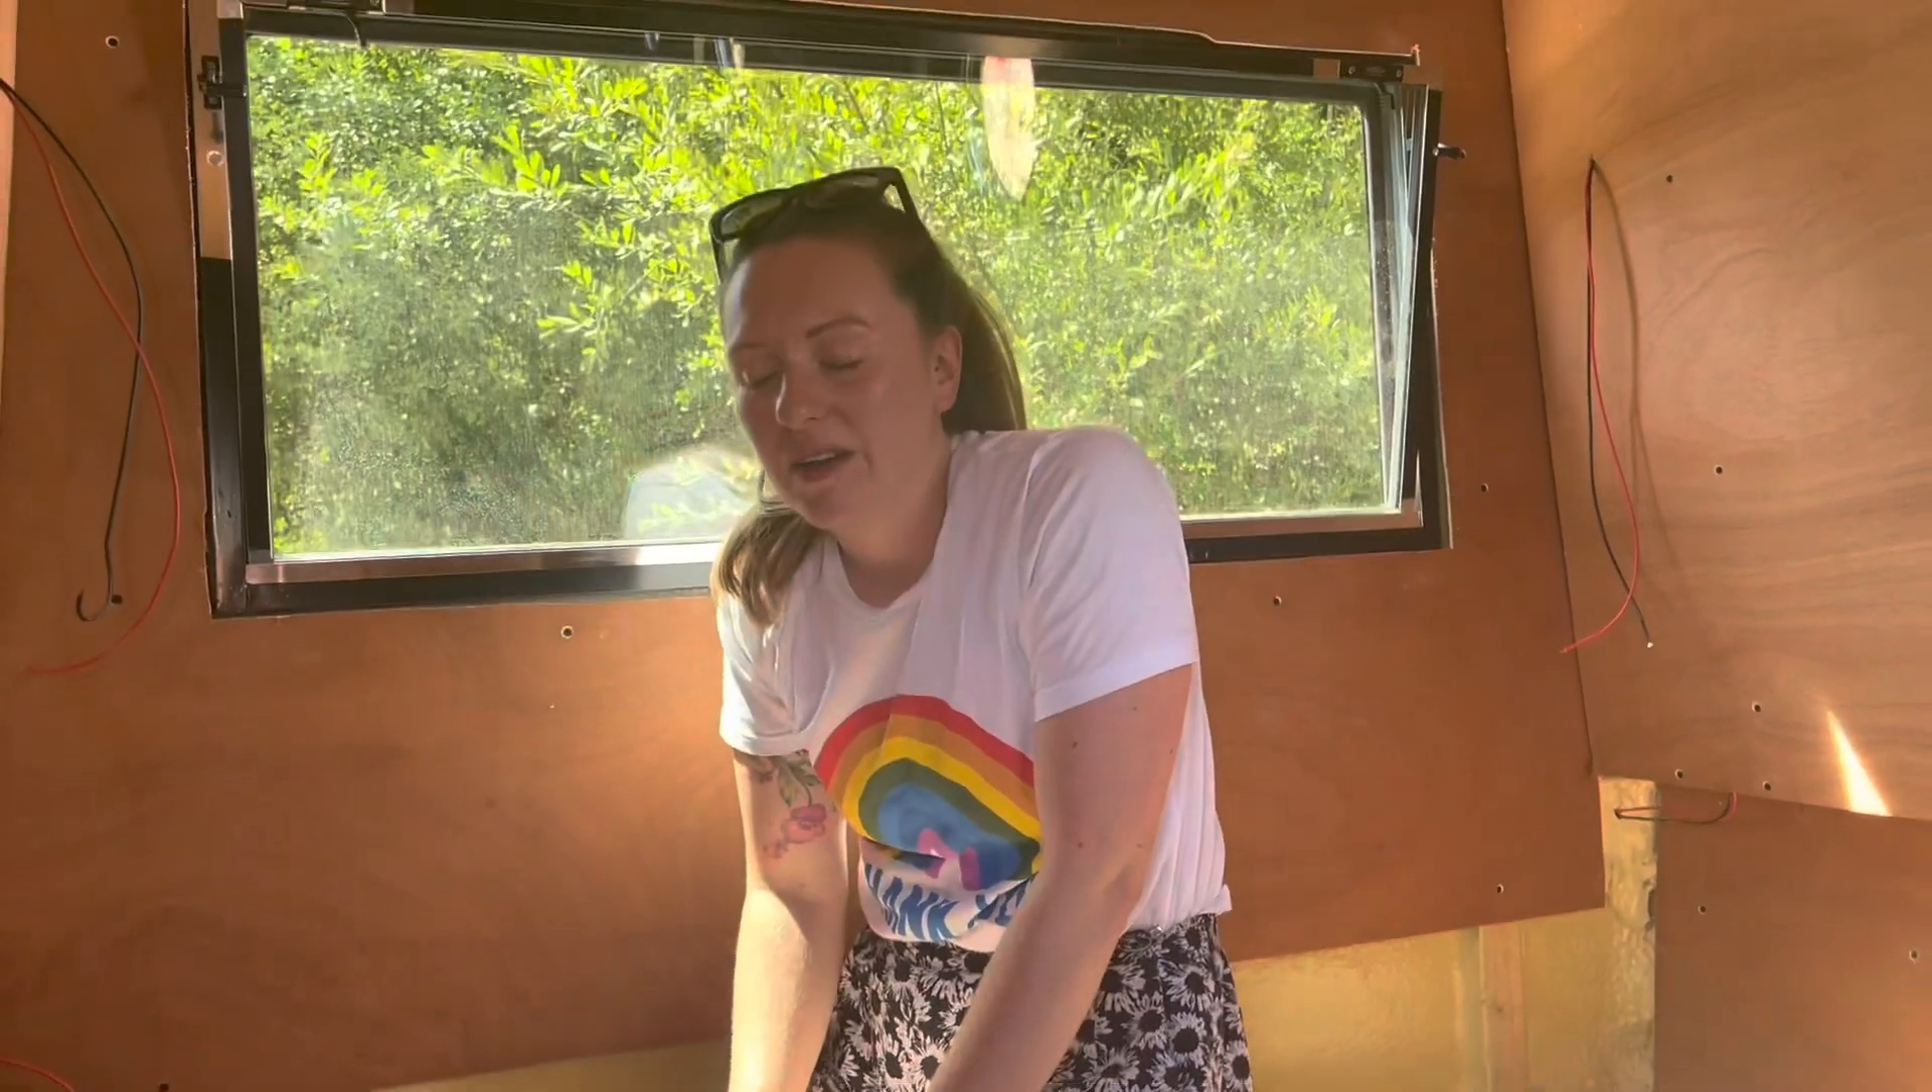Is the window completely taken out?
No.